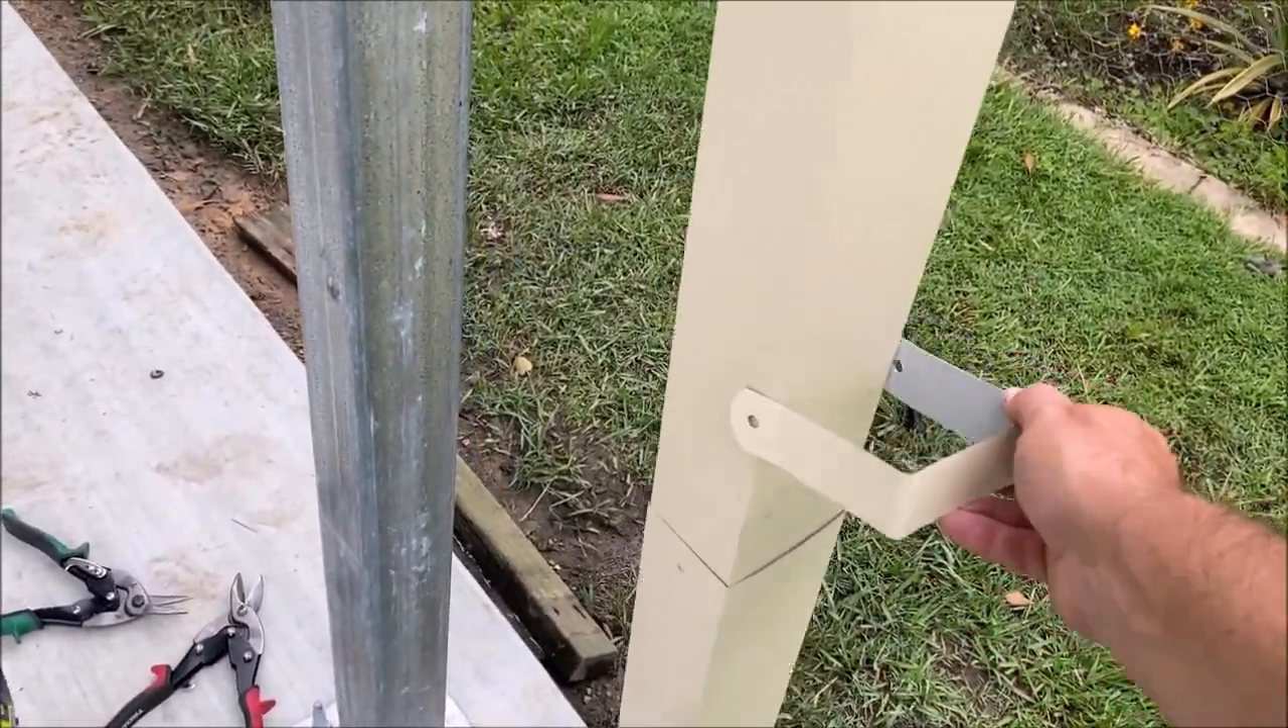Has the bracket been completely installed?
No.